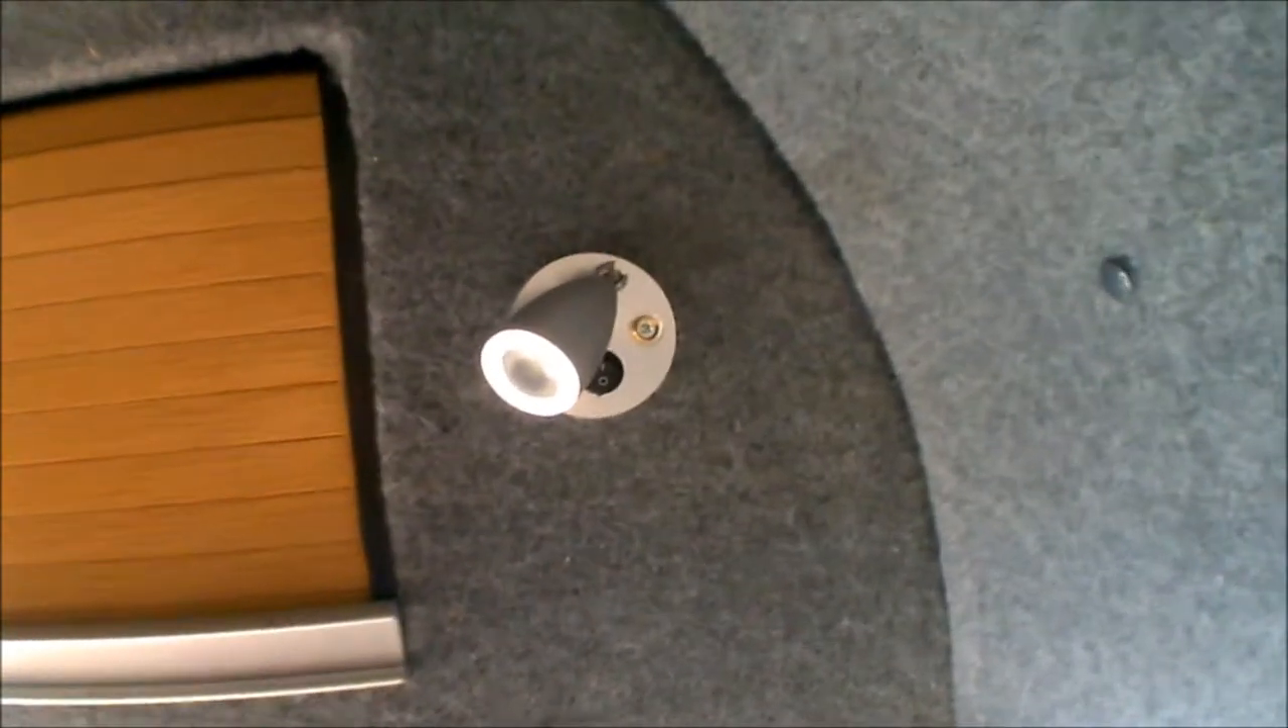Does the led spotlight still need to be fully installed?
No.